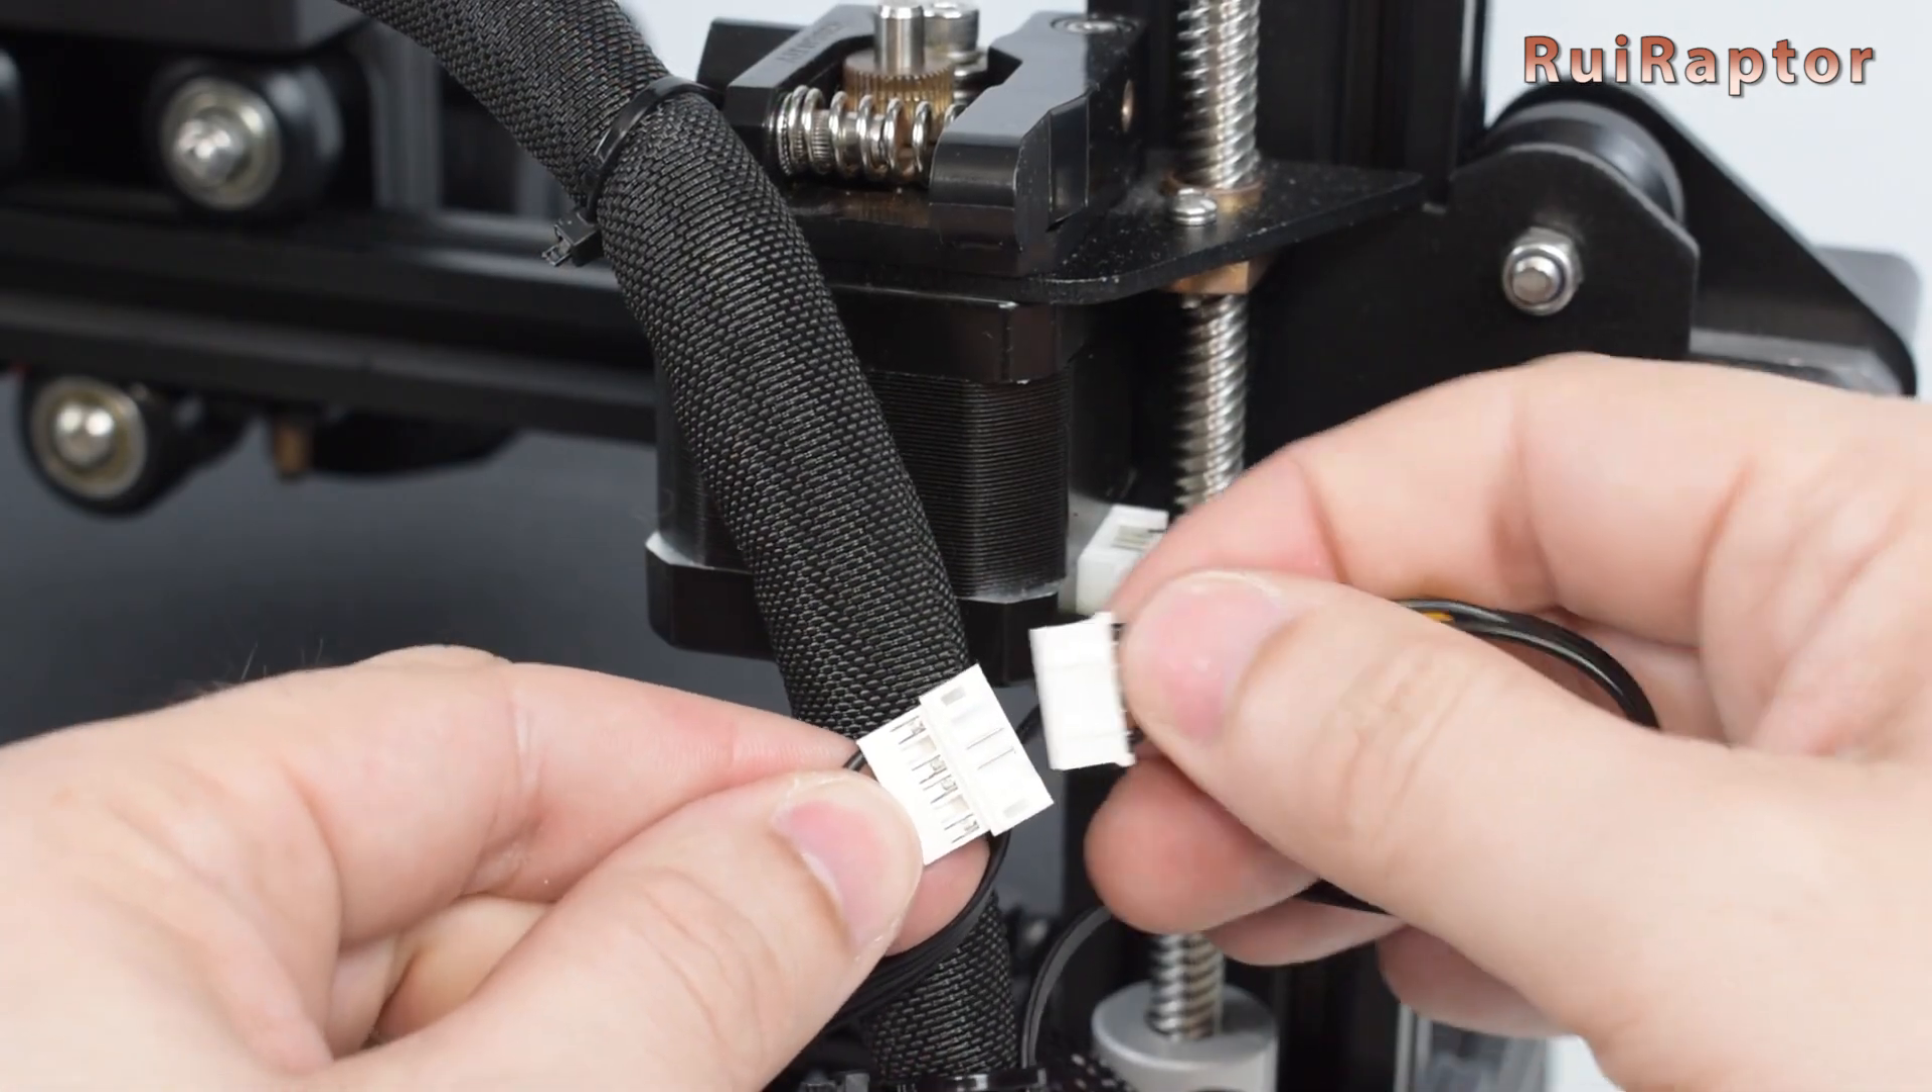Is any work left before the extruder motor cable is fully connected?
Yes.